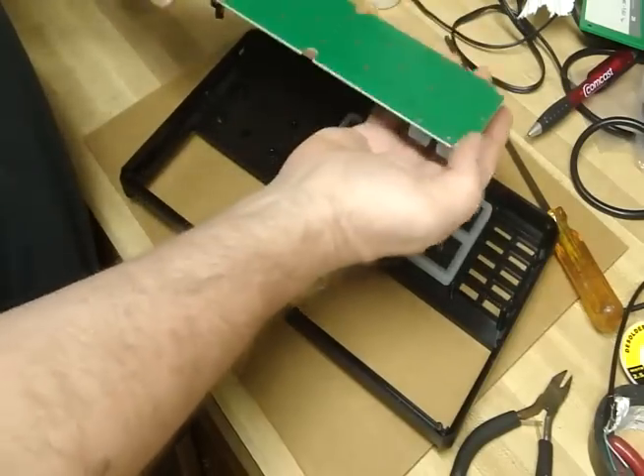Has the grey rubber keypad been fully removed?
No.